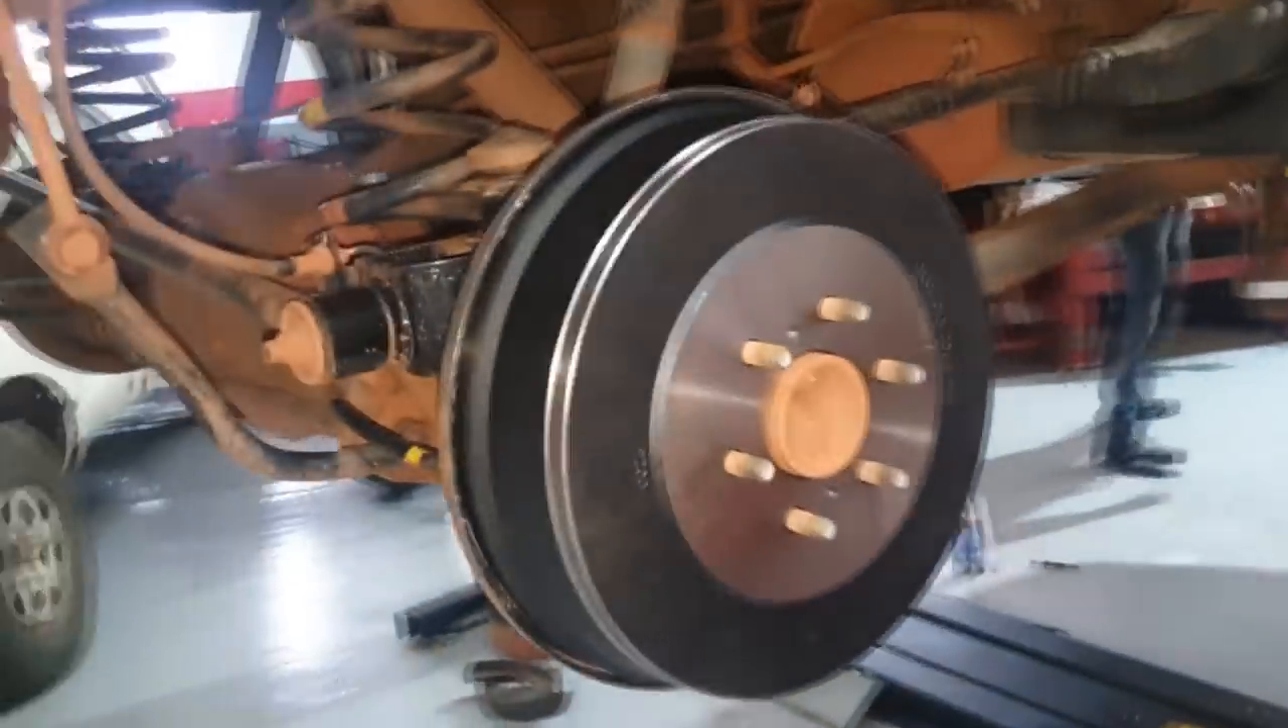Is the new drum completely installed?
Yes.